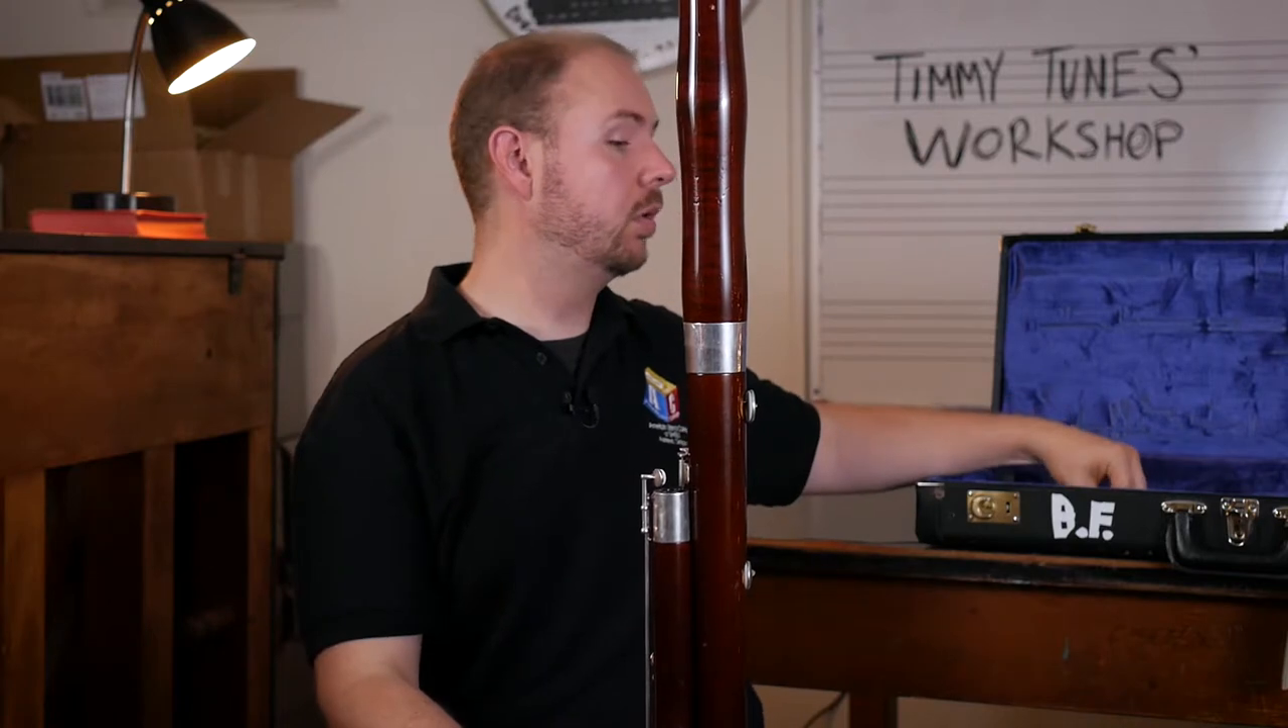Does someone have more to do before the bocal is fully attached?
Yes.